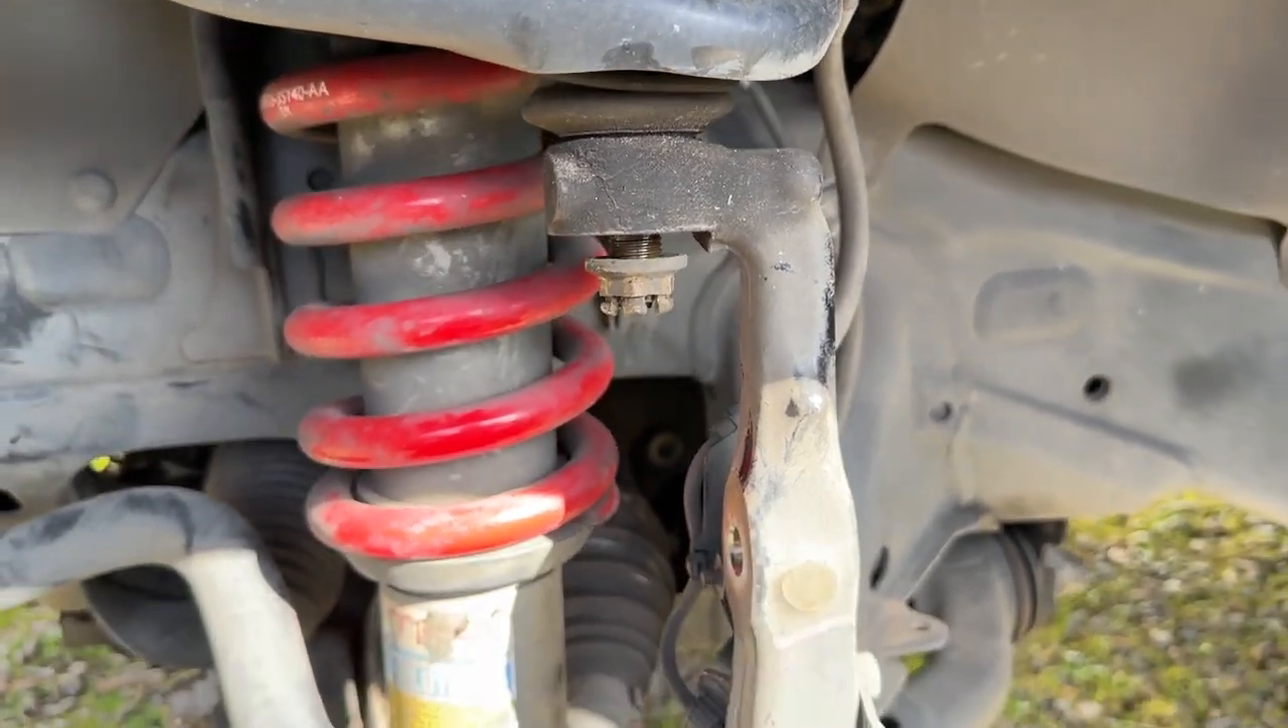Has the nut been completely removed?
No.